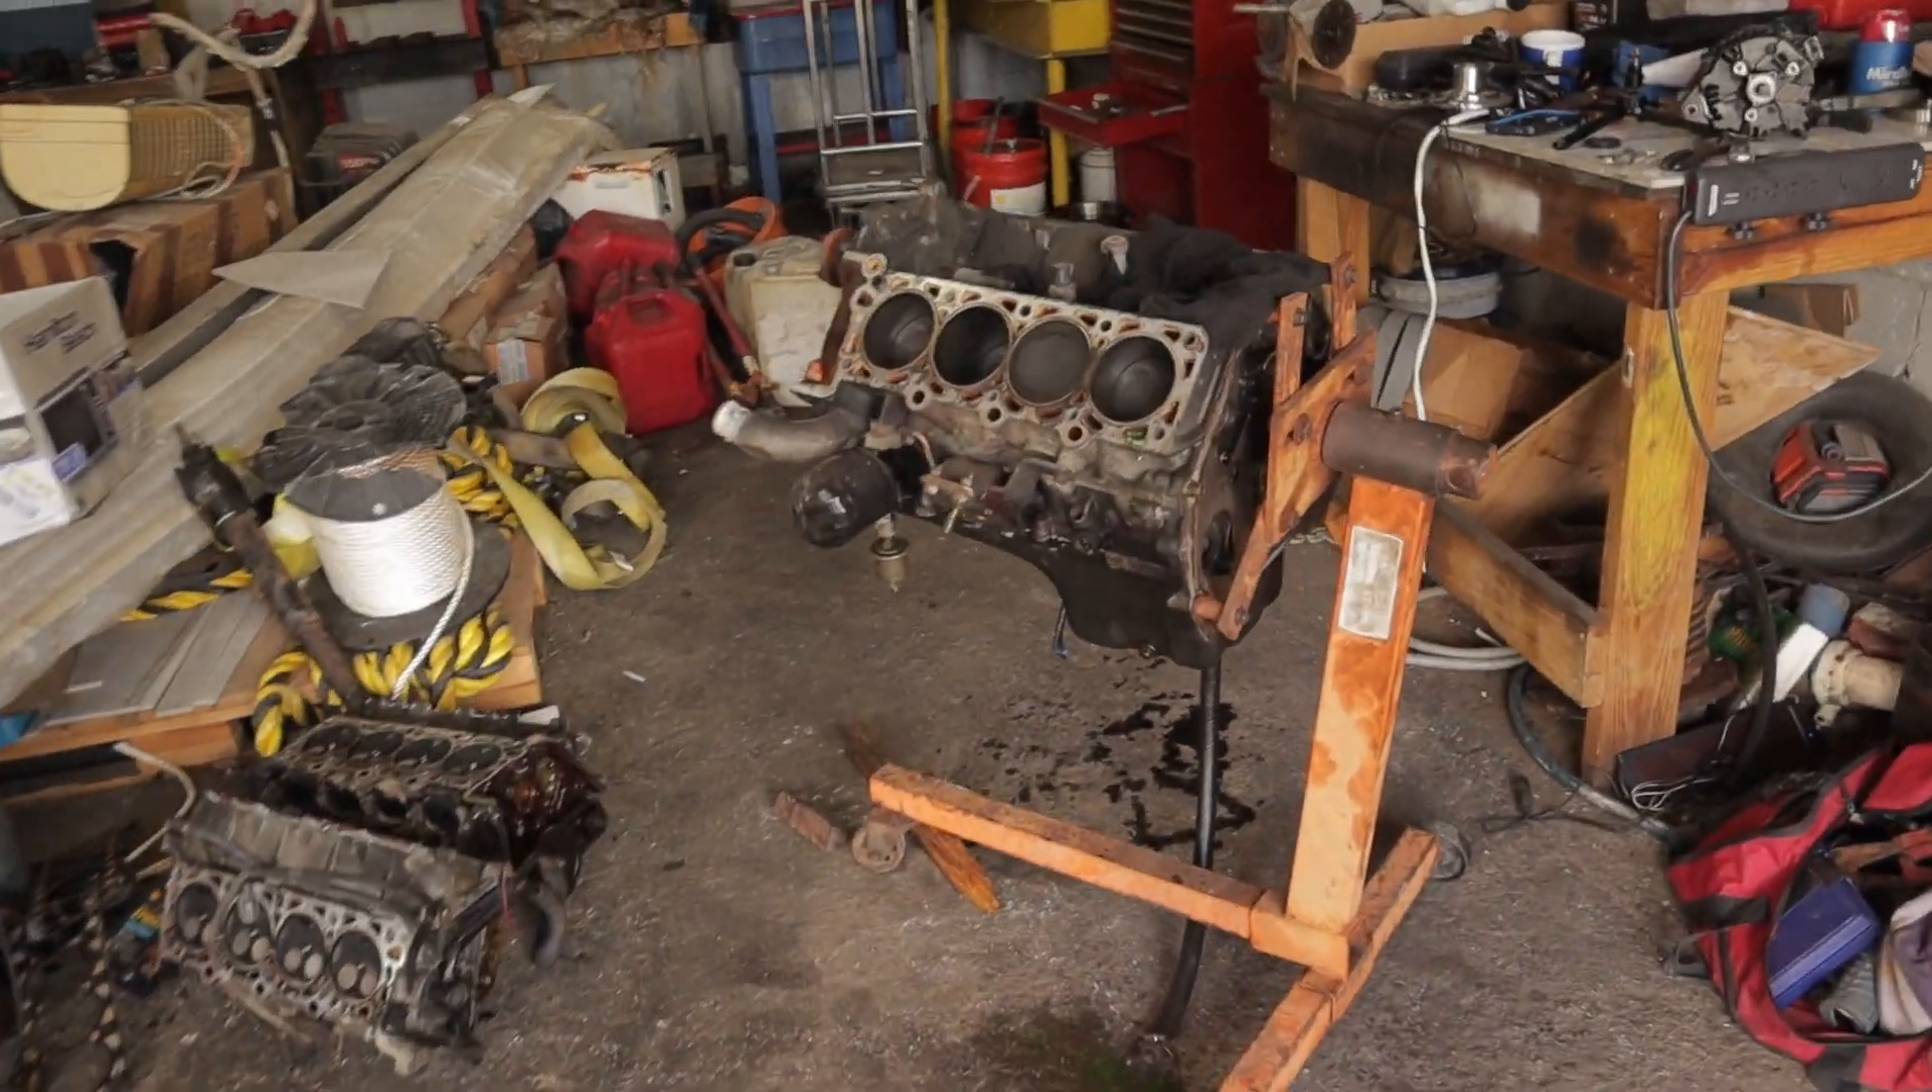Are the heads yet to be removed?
No.